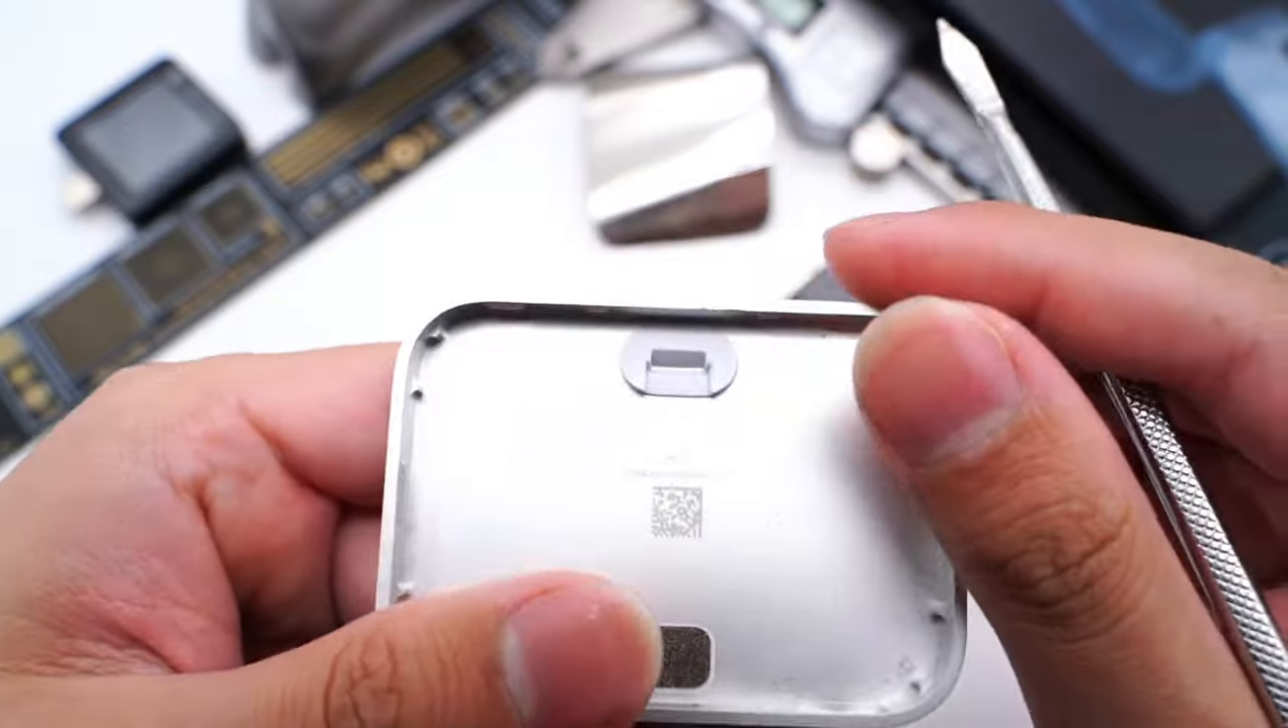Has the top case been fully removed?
Yes.